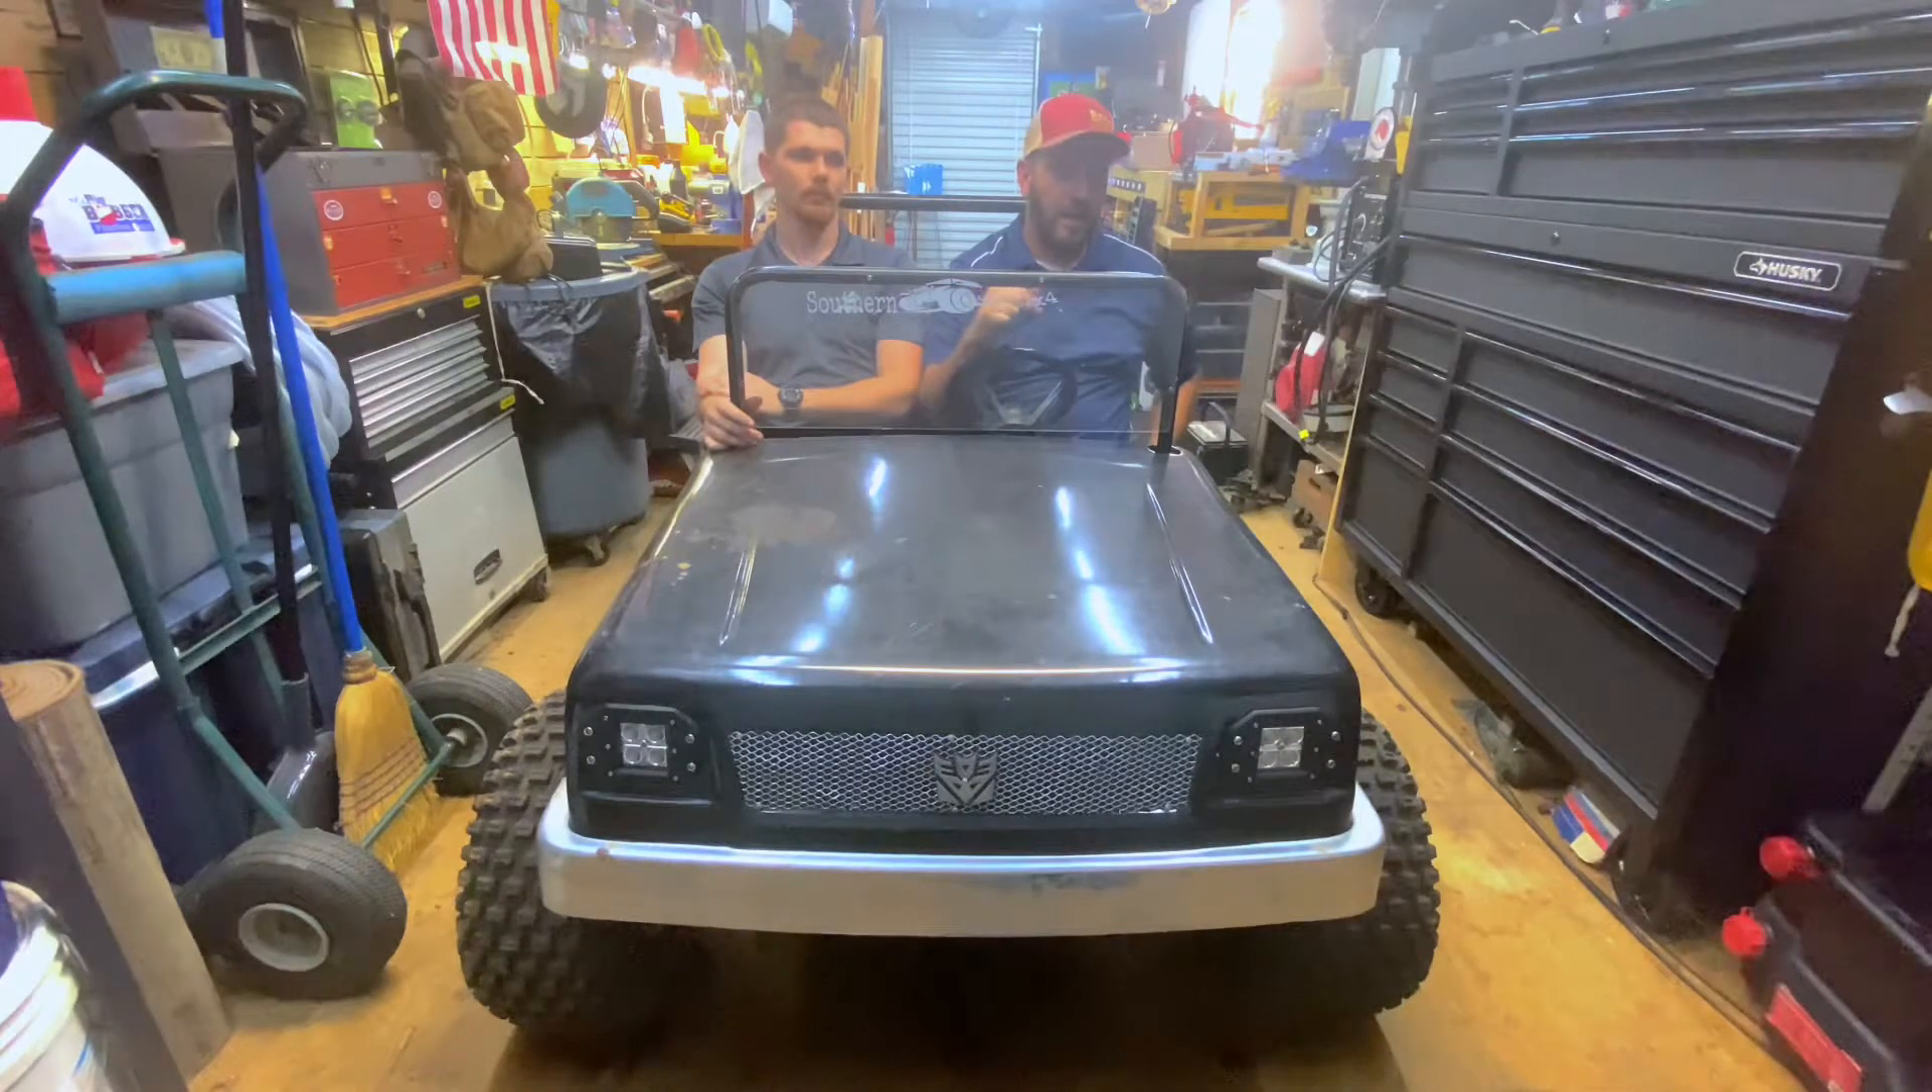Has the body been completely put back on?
Yes.